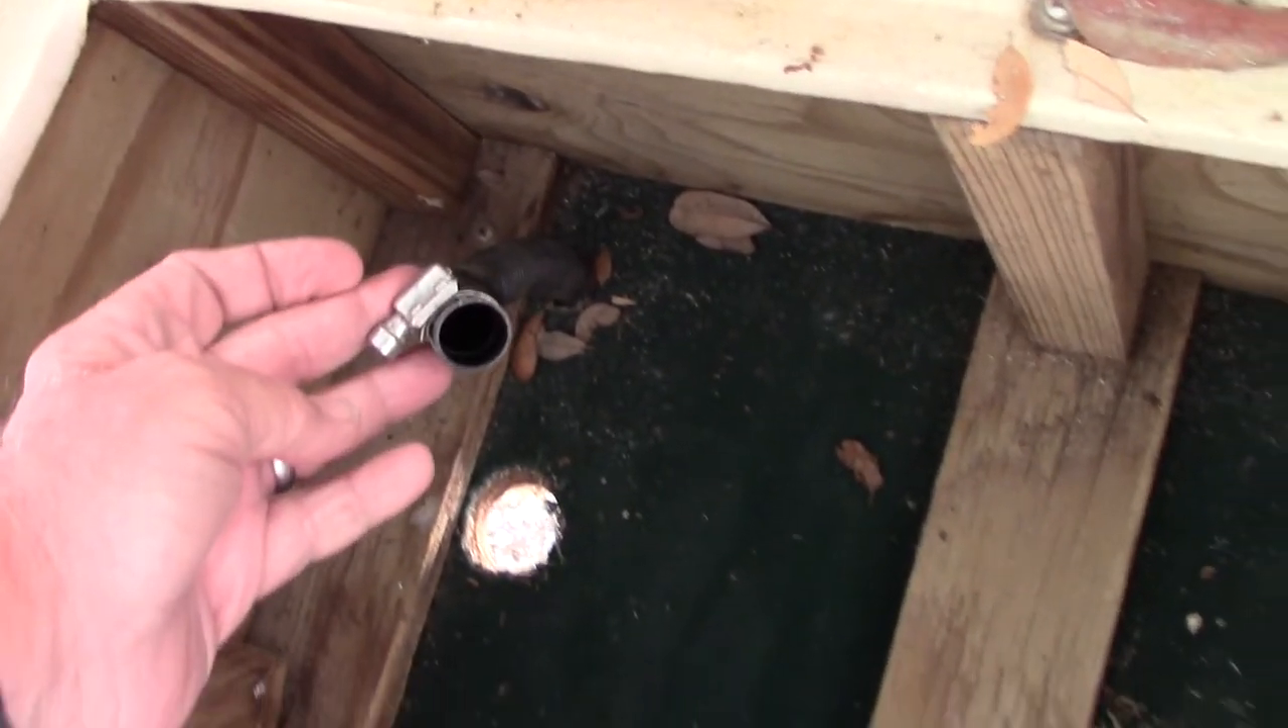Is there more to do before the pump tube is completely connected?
Yes.